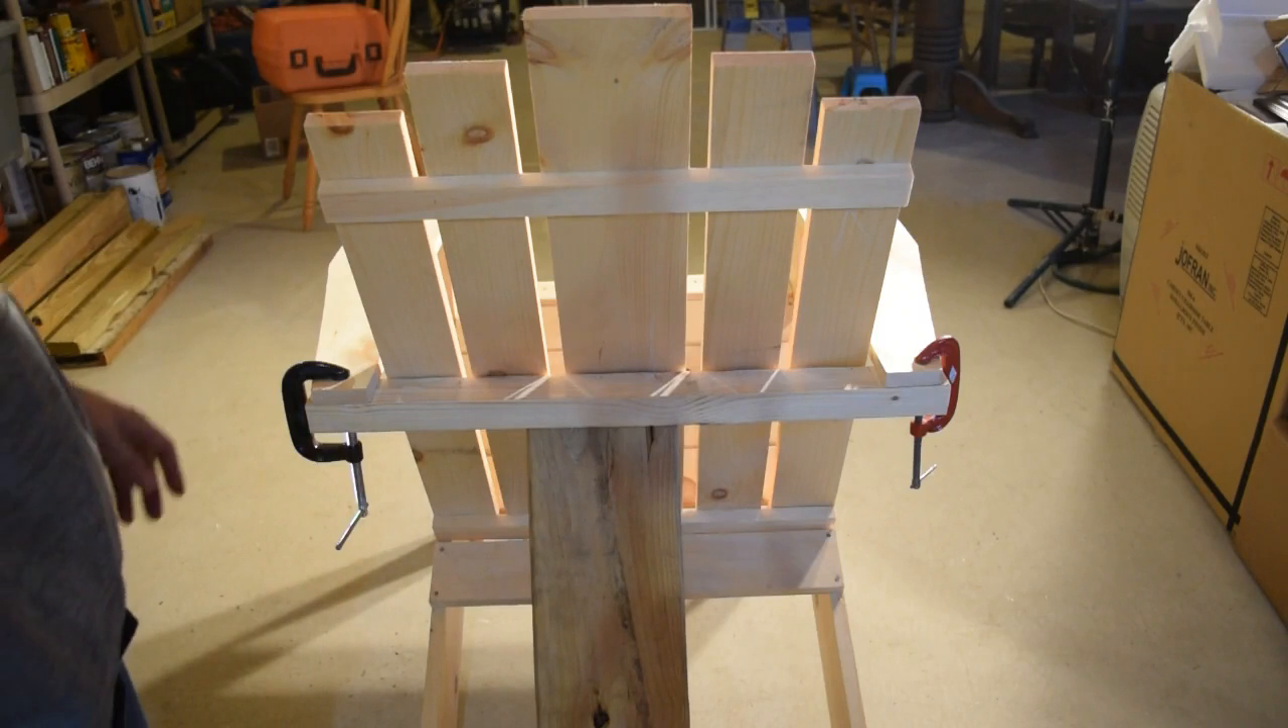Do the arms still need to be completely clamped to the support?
No.